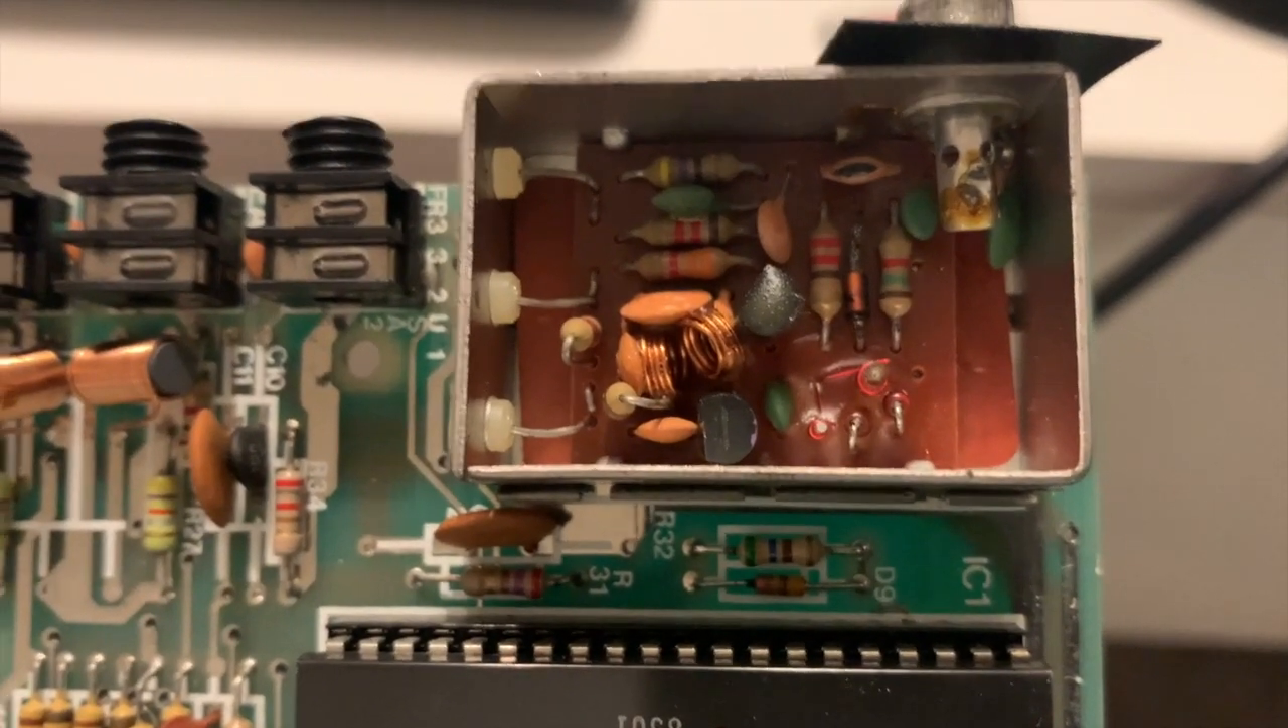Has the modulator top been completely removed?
Yes.